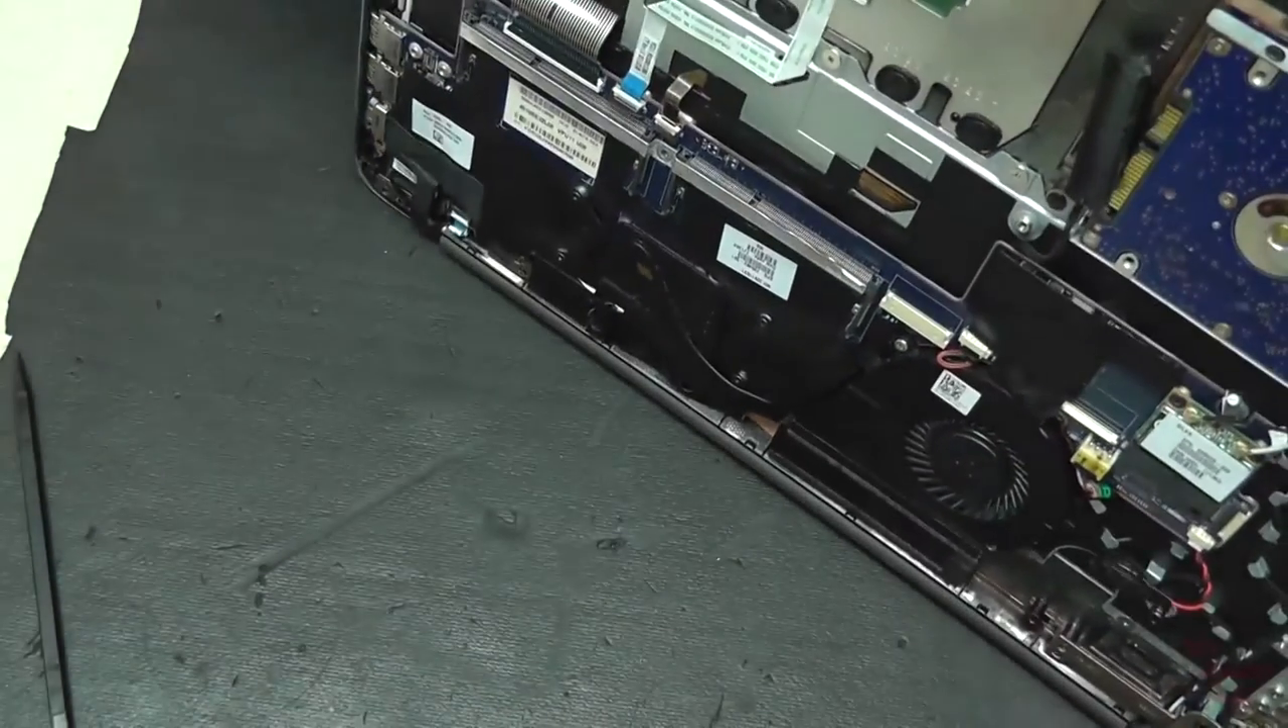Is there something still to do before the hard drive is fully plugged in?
Yes.